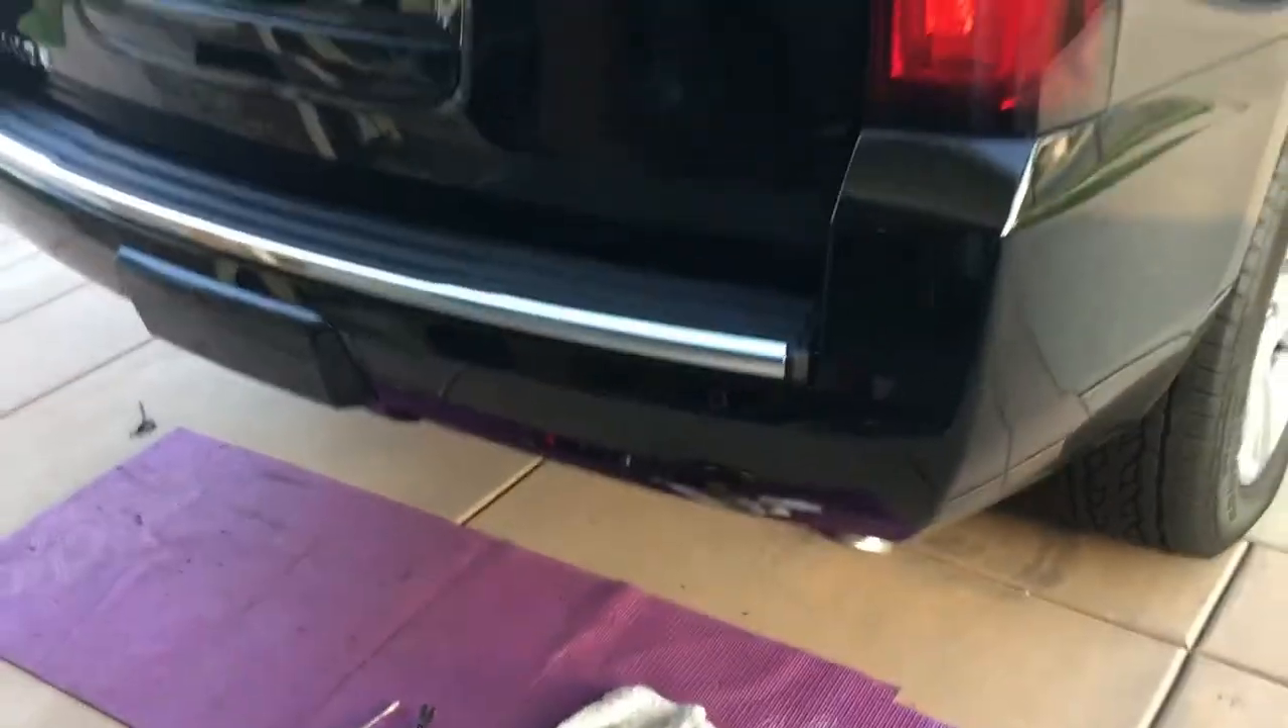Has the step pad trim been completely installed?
Yes.